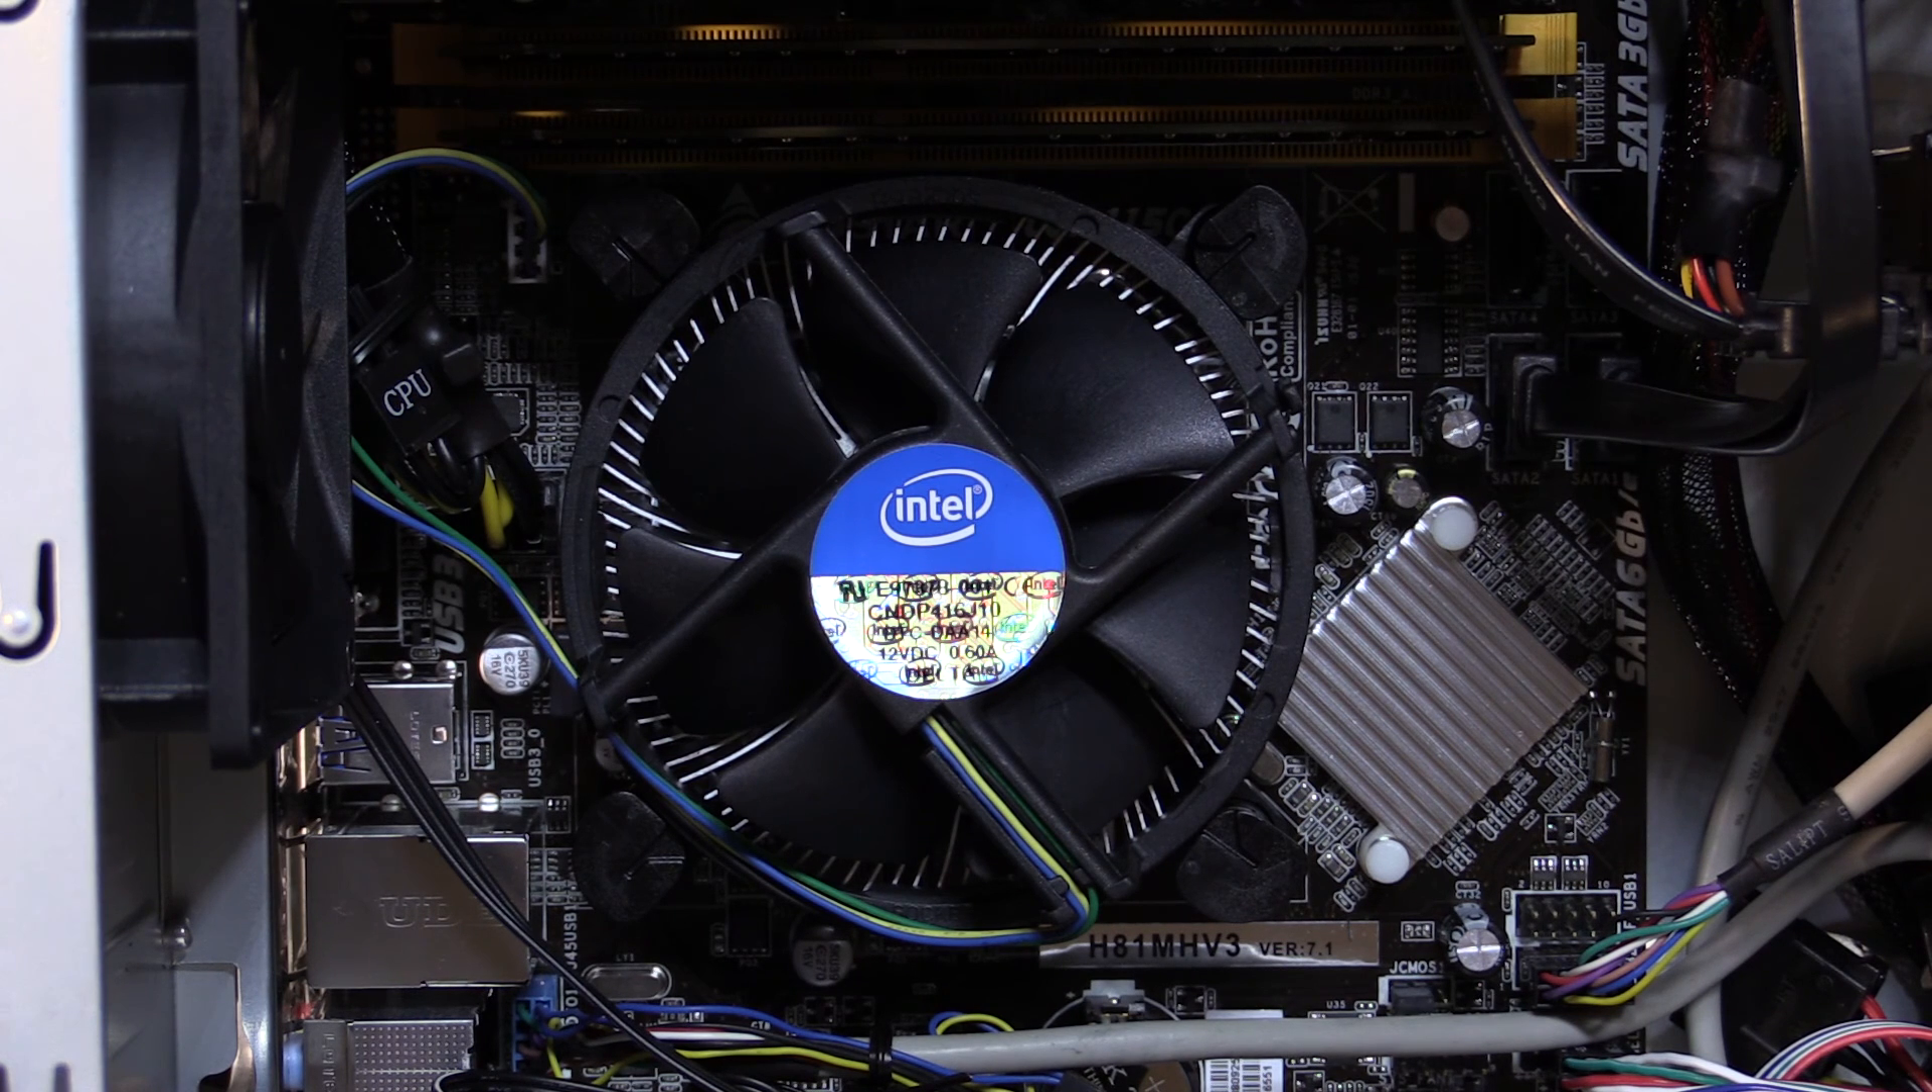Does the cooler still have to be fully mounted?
No.